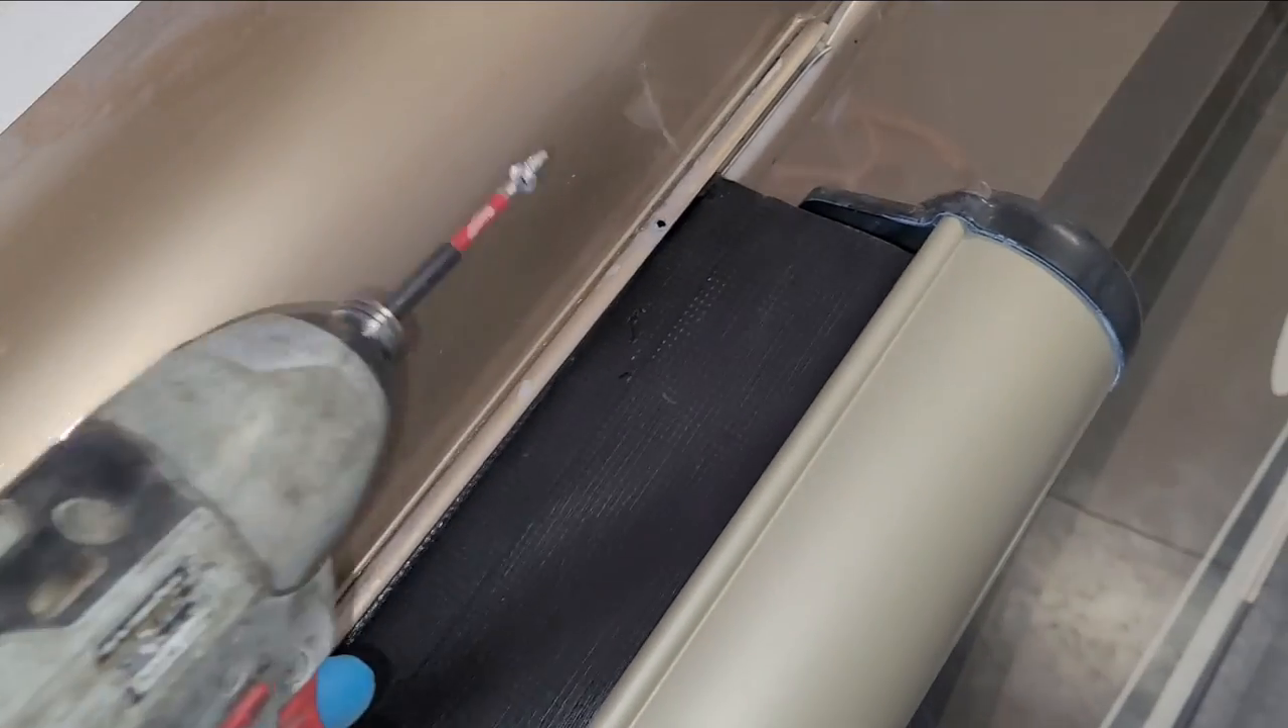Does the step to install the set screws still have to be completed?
Yes.